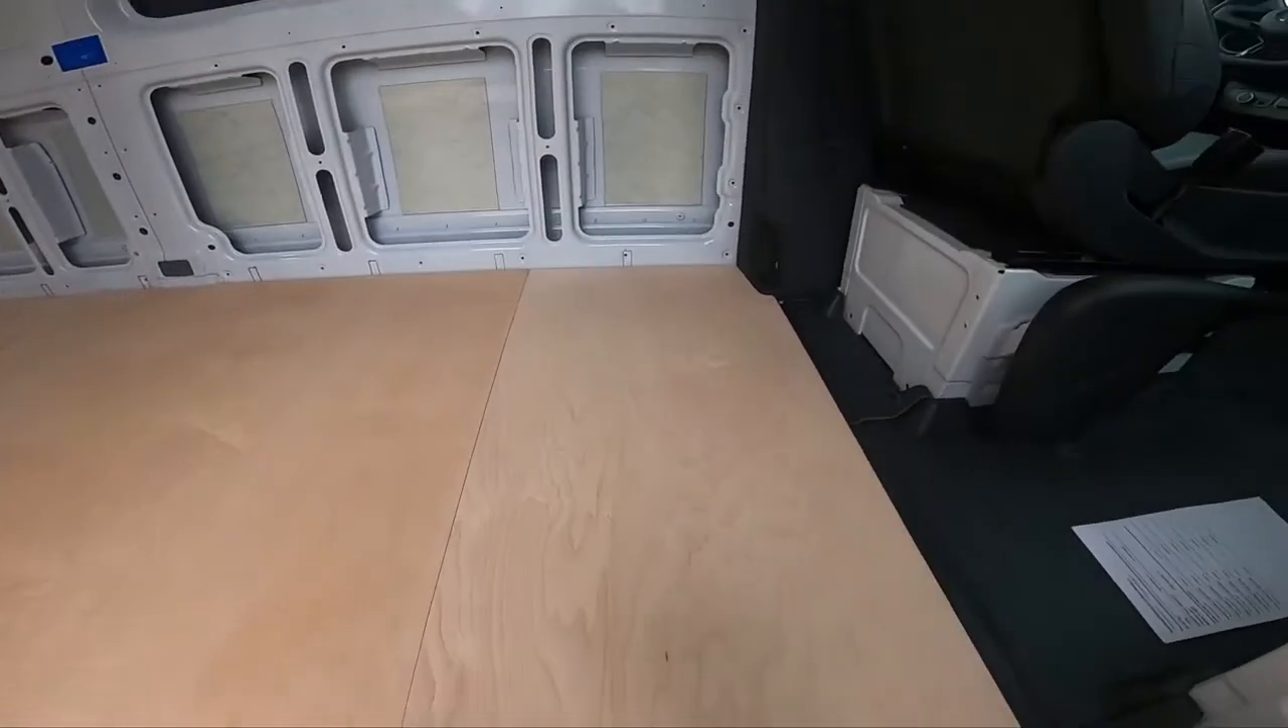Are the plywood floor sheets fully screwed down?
No.